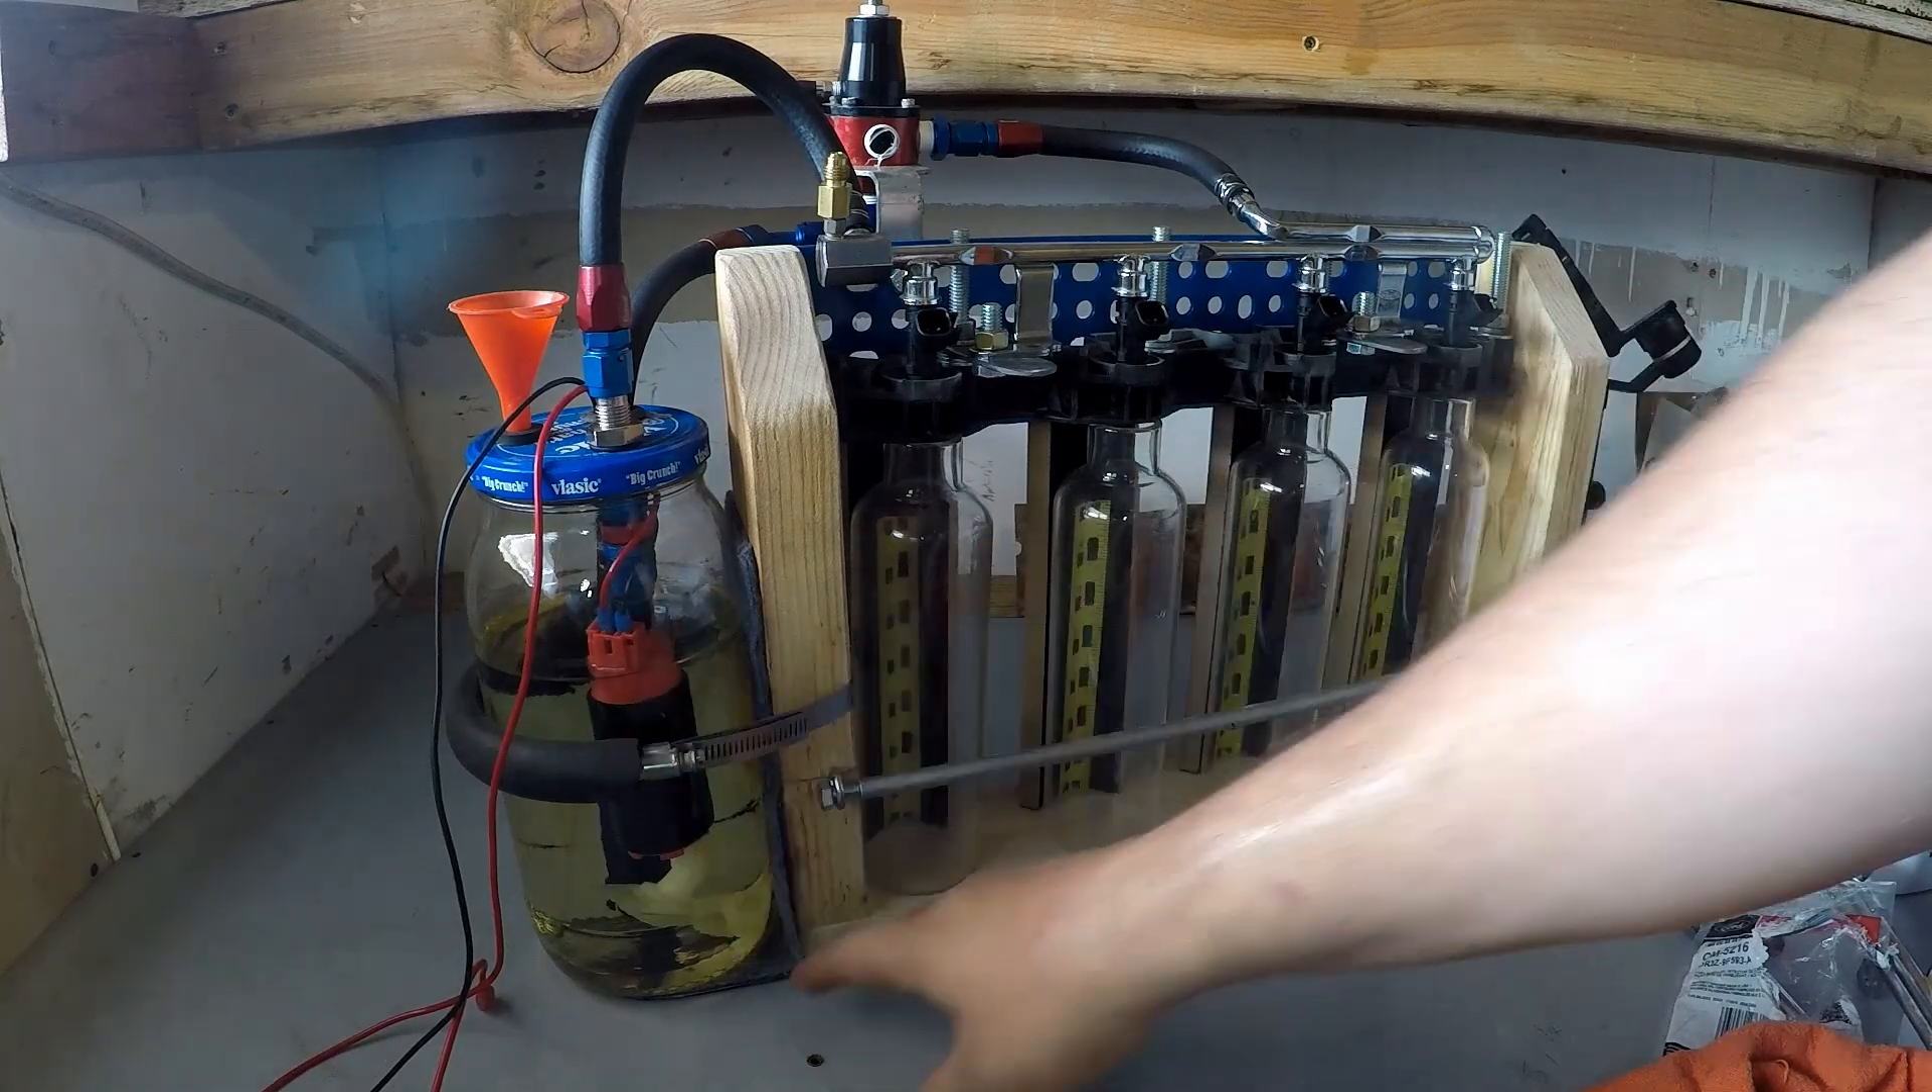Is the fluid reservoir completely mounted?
Yes.